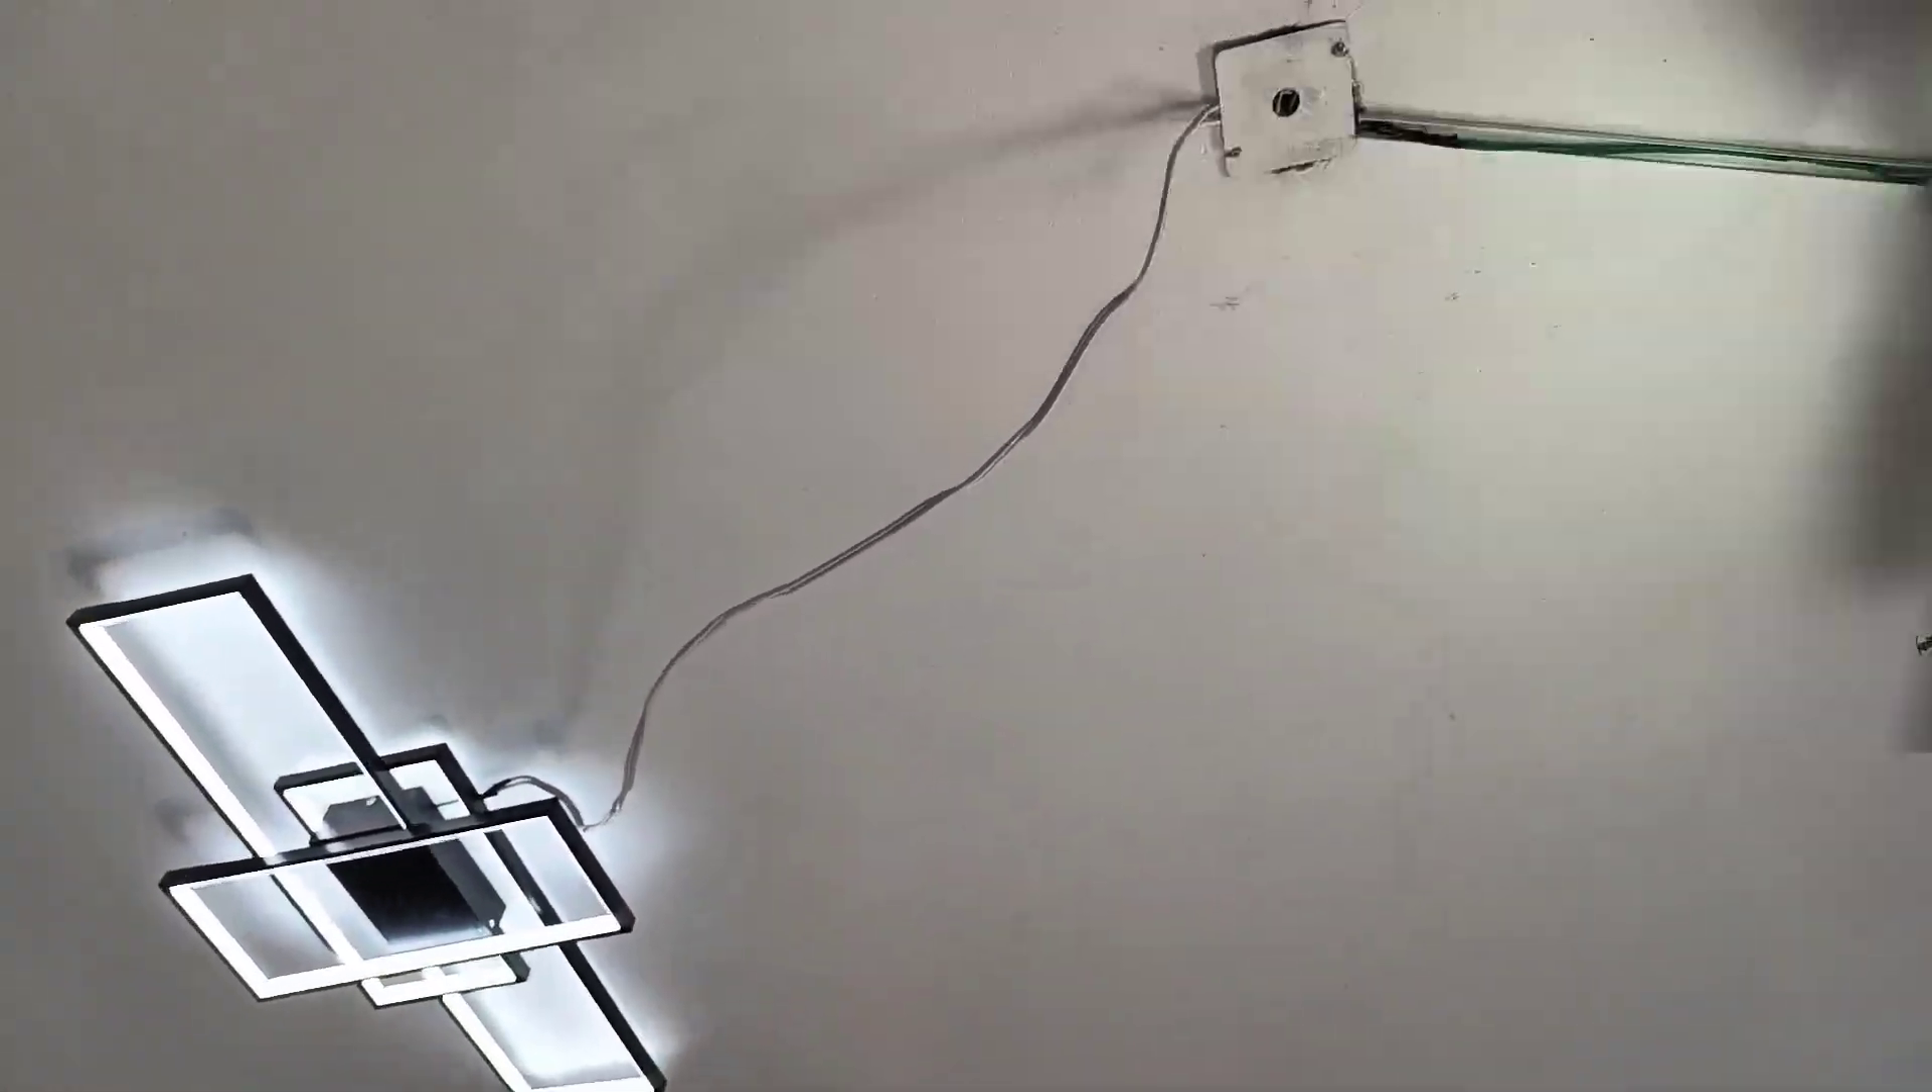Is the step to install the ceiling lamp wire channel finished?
No.